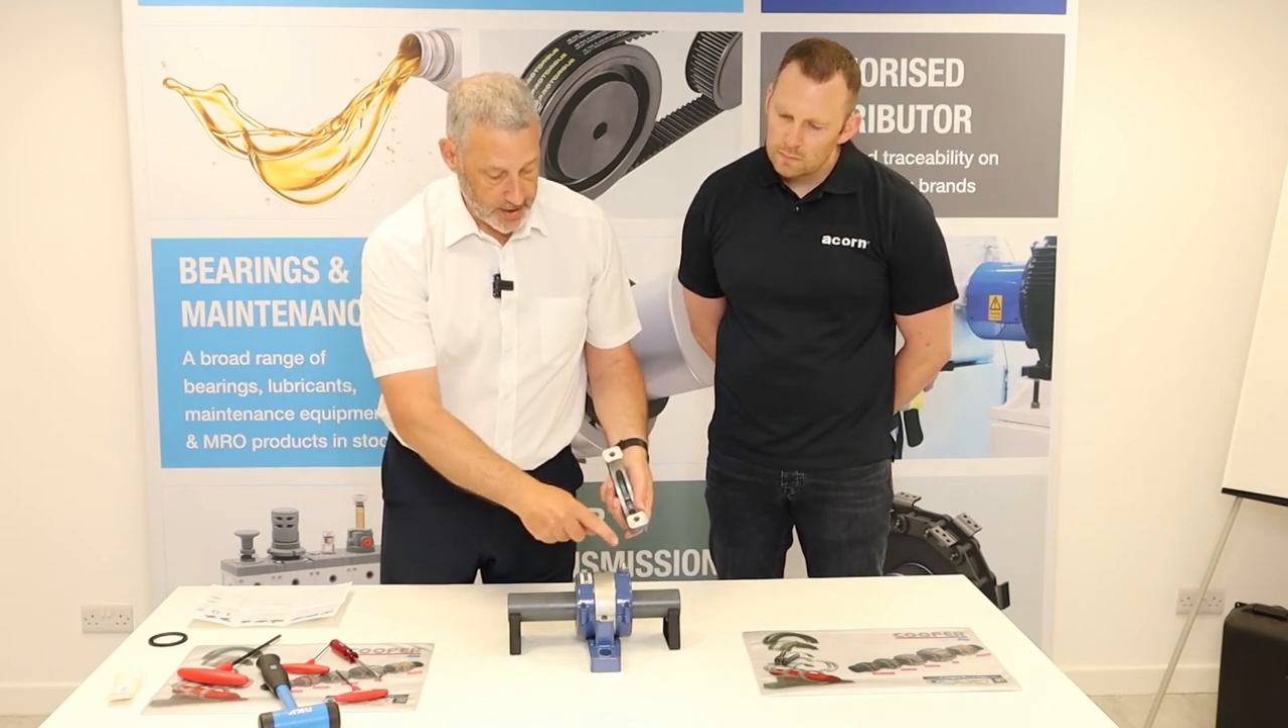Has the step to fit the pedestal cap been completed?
No.